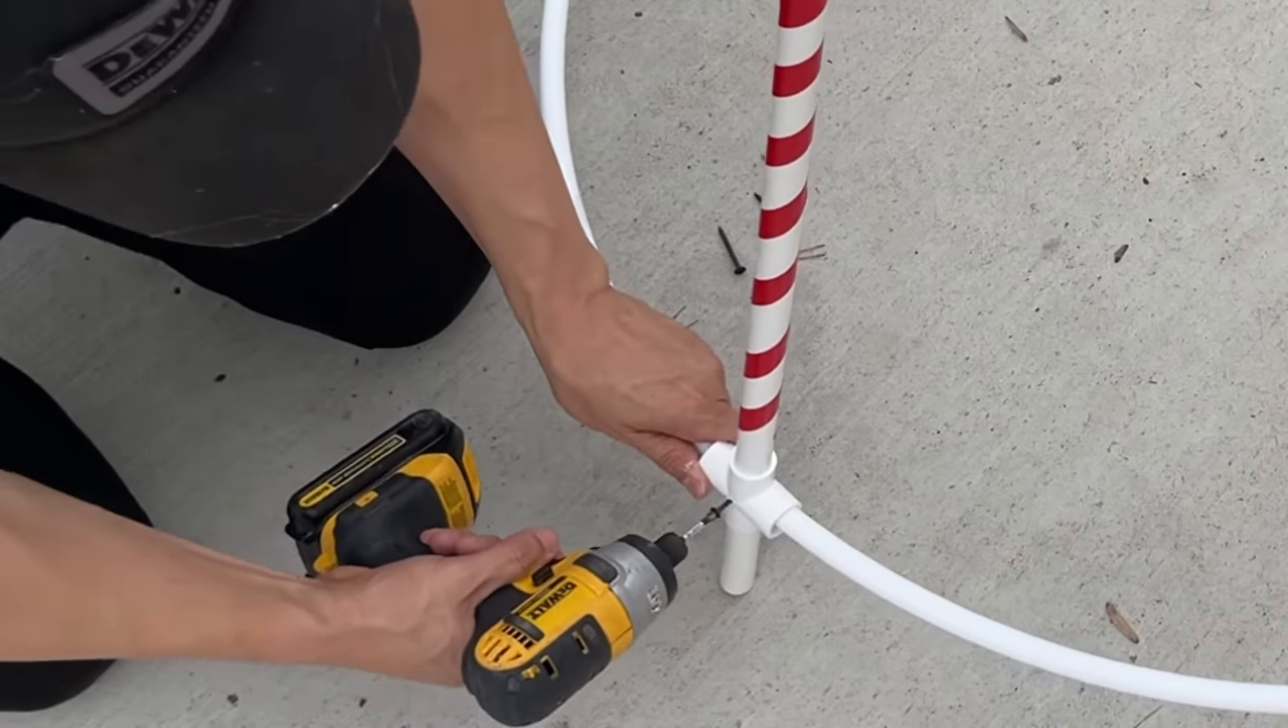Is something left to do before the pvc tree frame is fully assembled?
Yes.